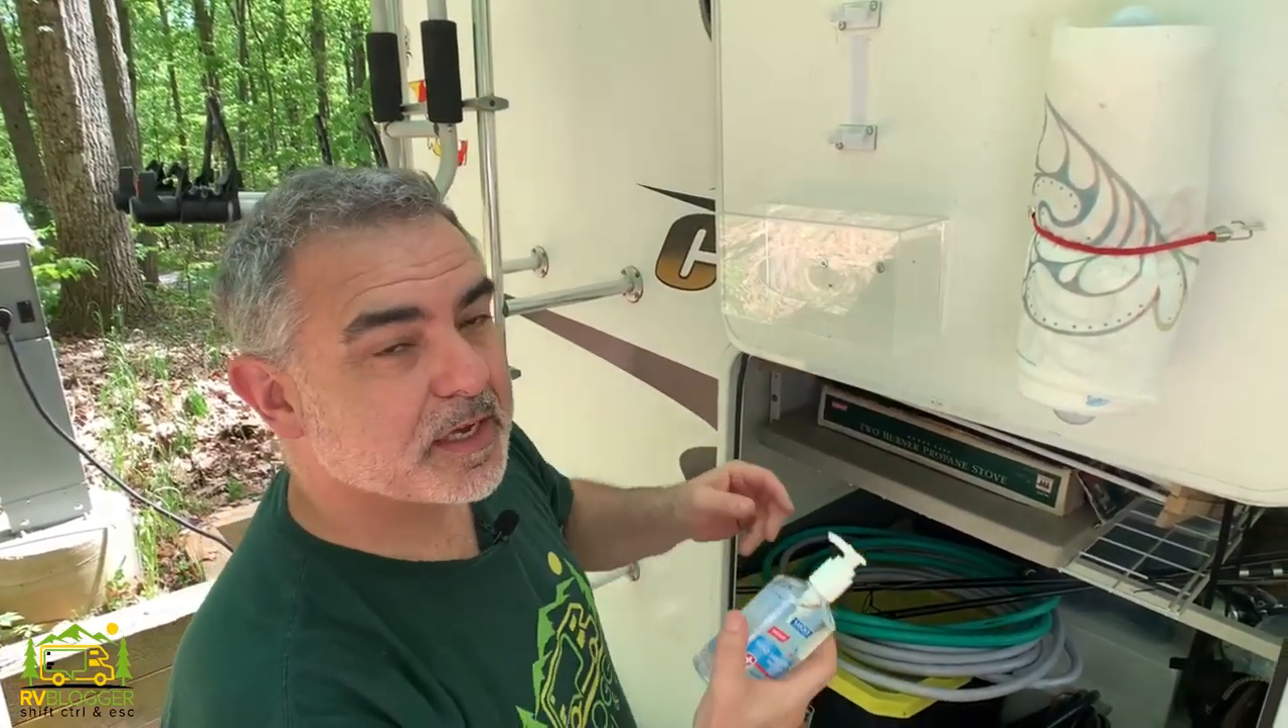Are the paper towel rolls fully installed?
Yes.